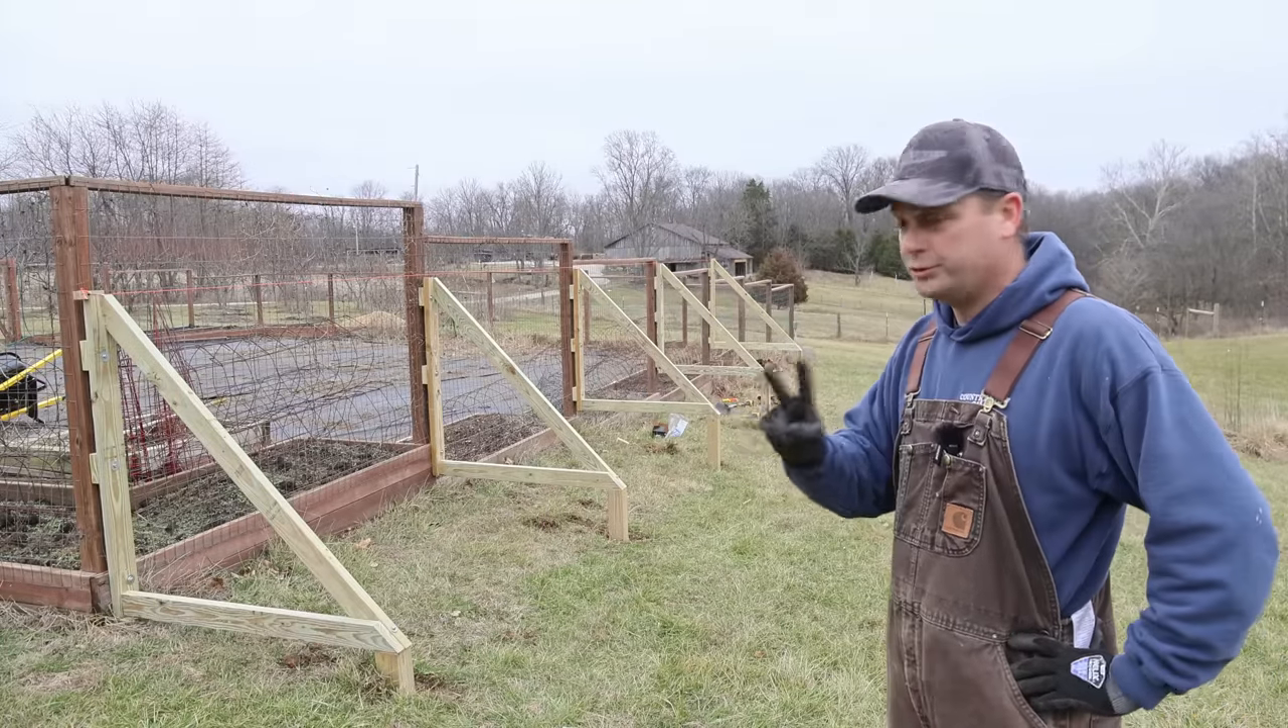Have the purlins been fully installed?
No.